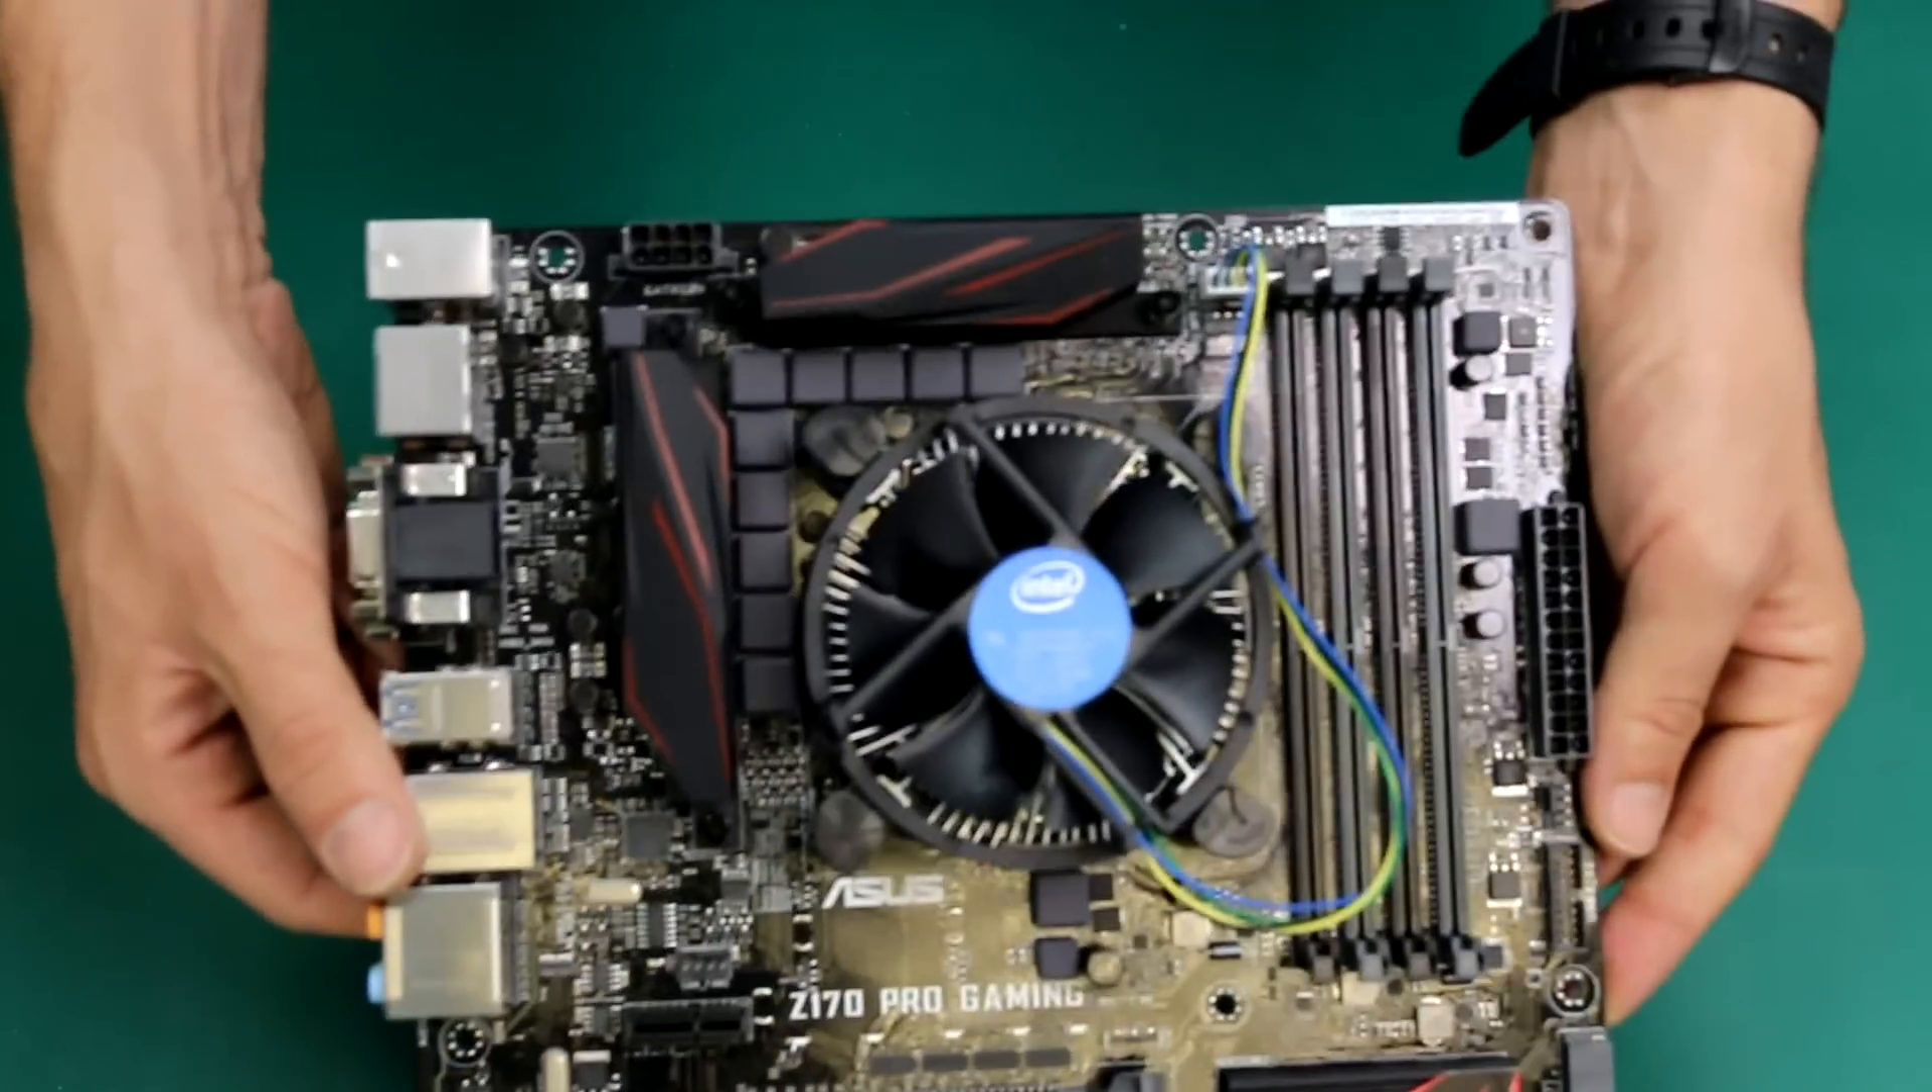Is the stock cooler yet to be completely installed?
No.